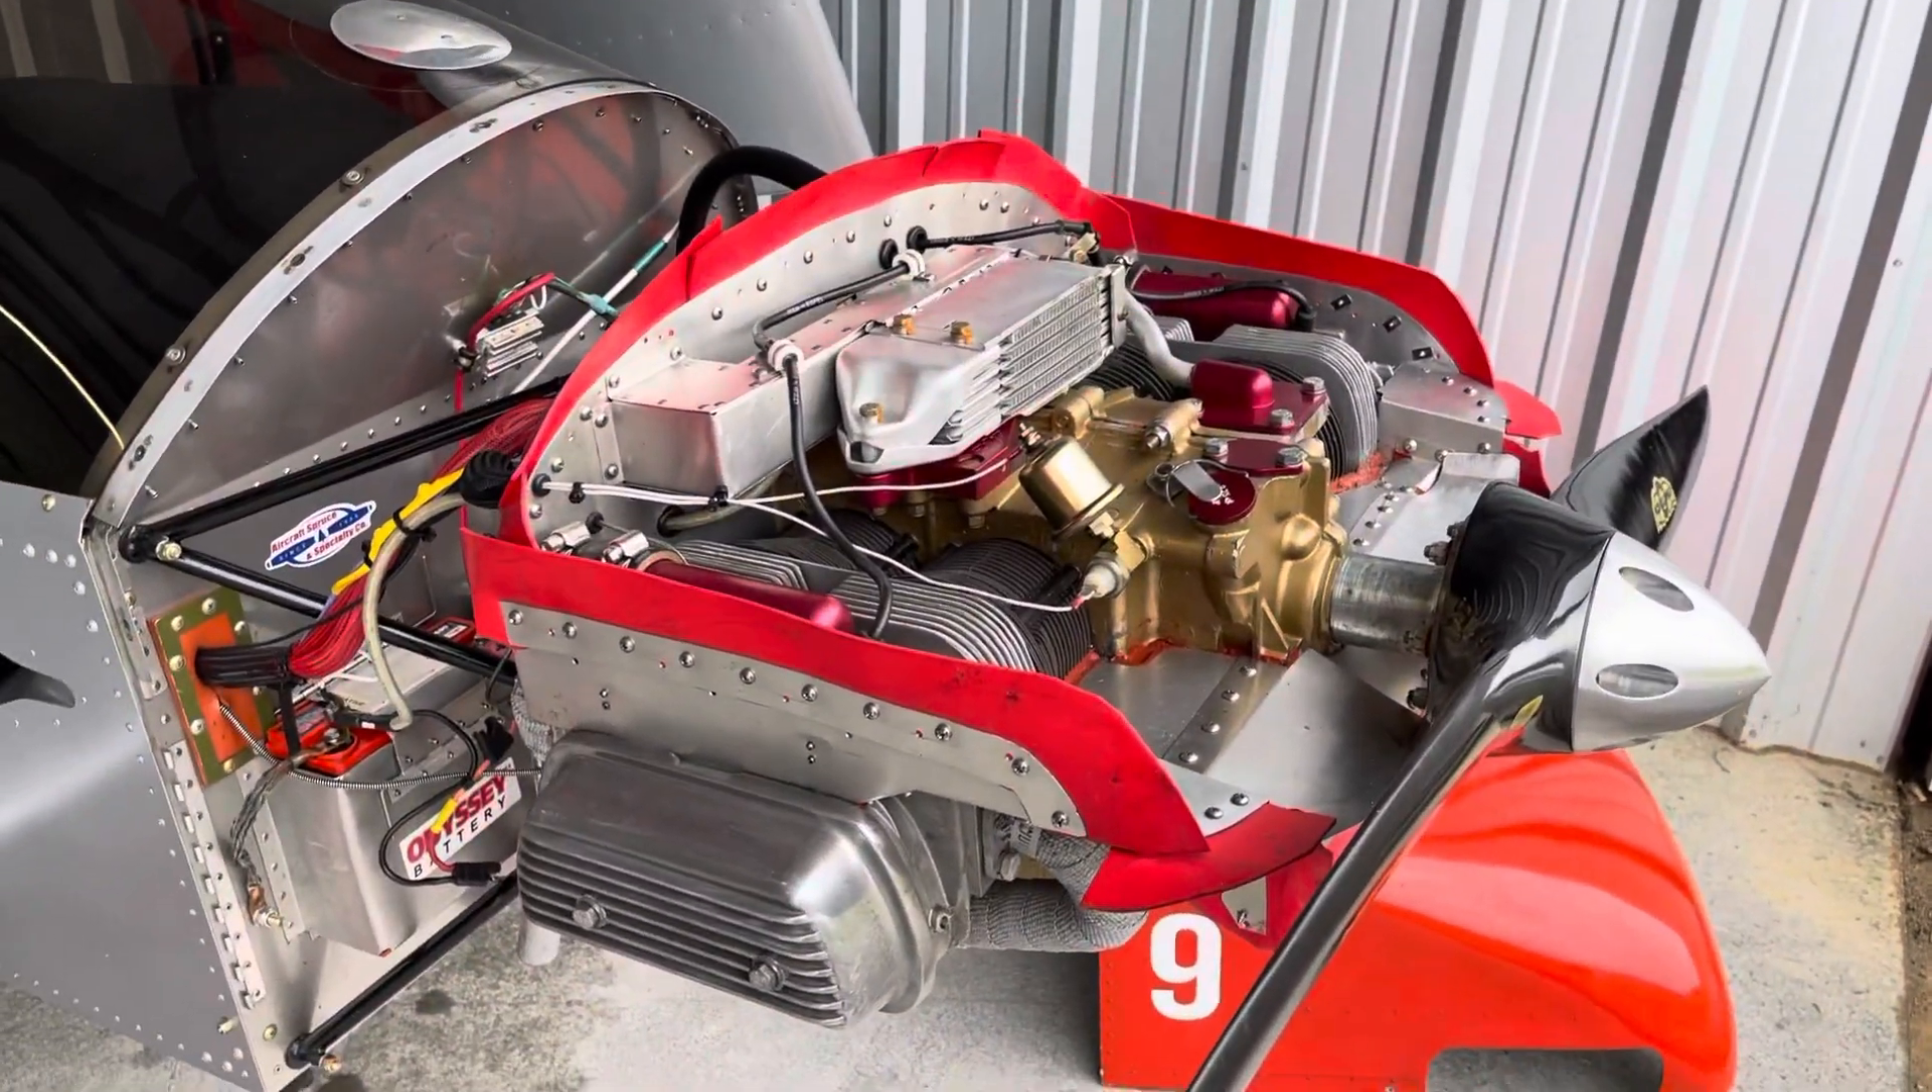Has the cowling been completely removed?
Yes.